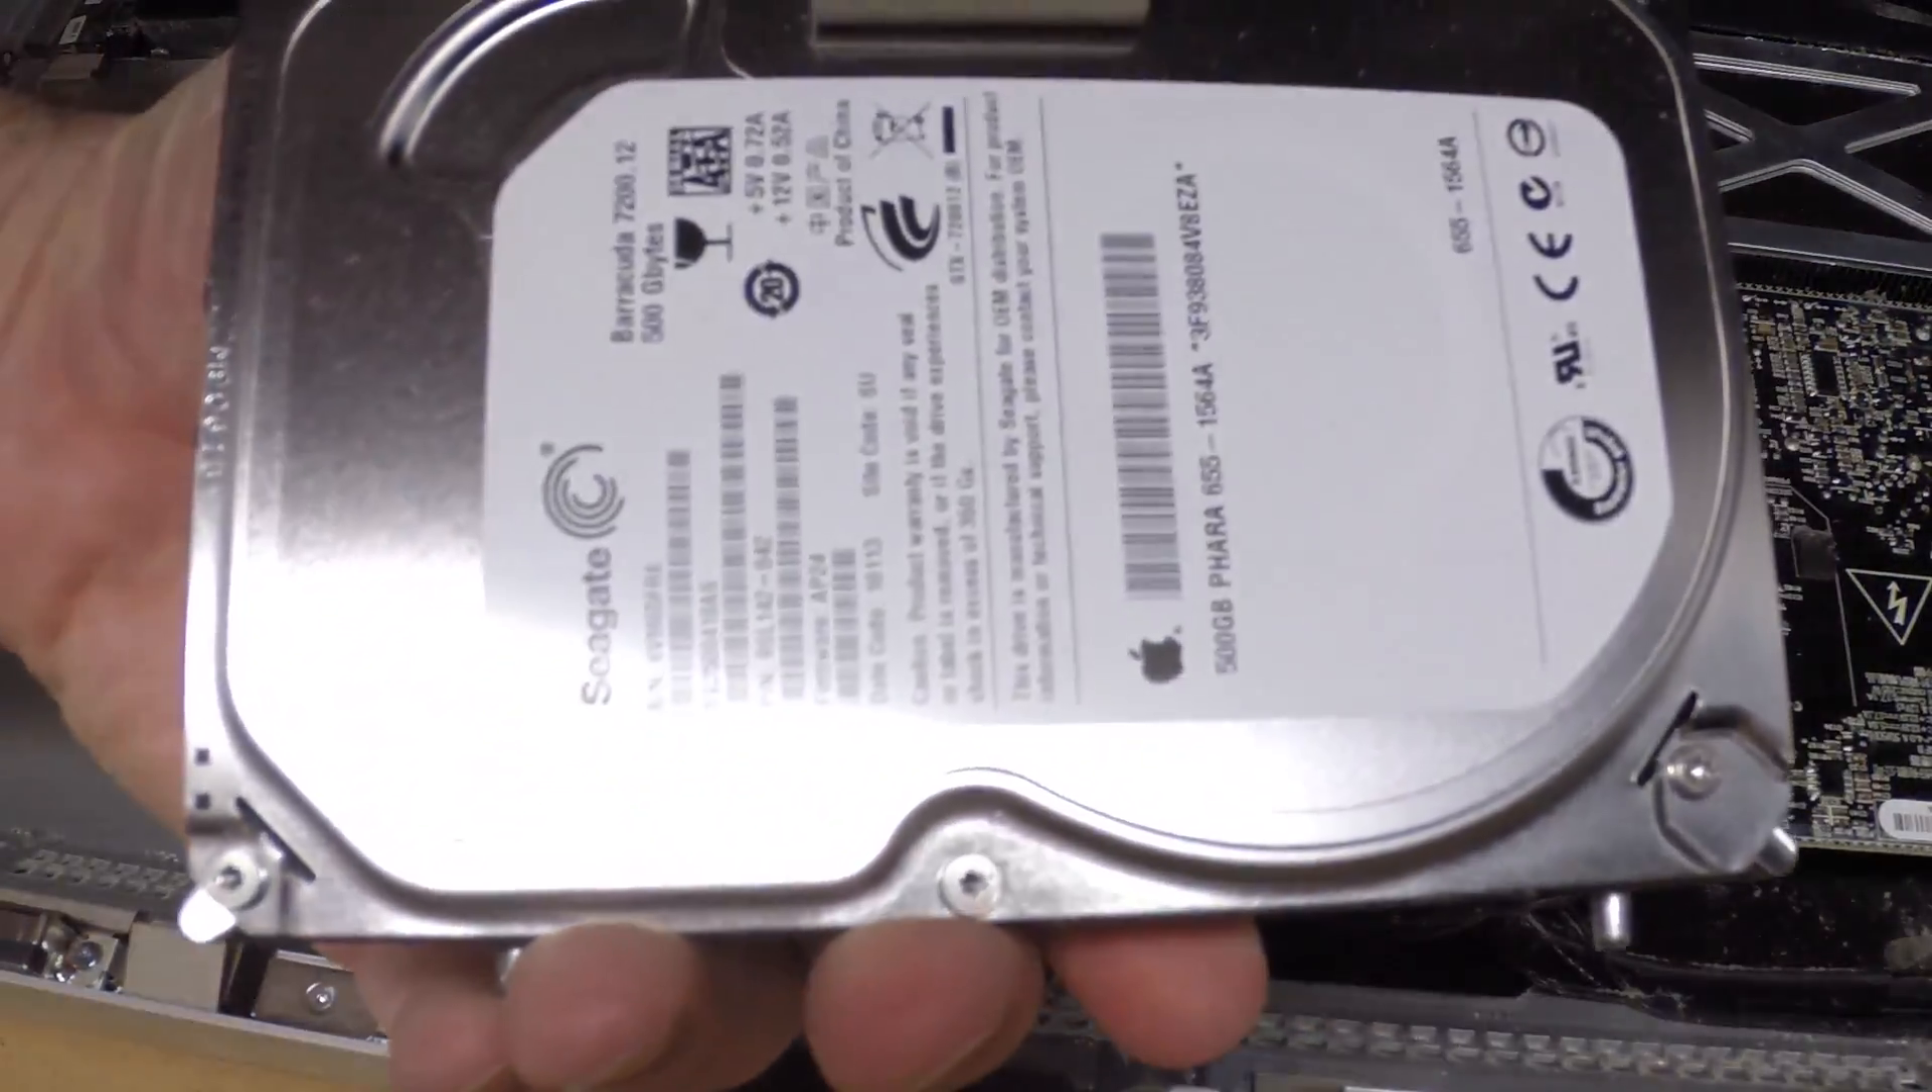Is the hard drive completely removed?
Yes.